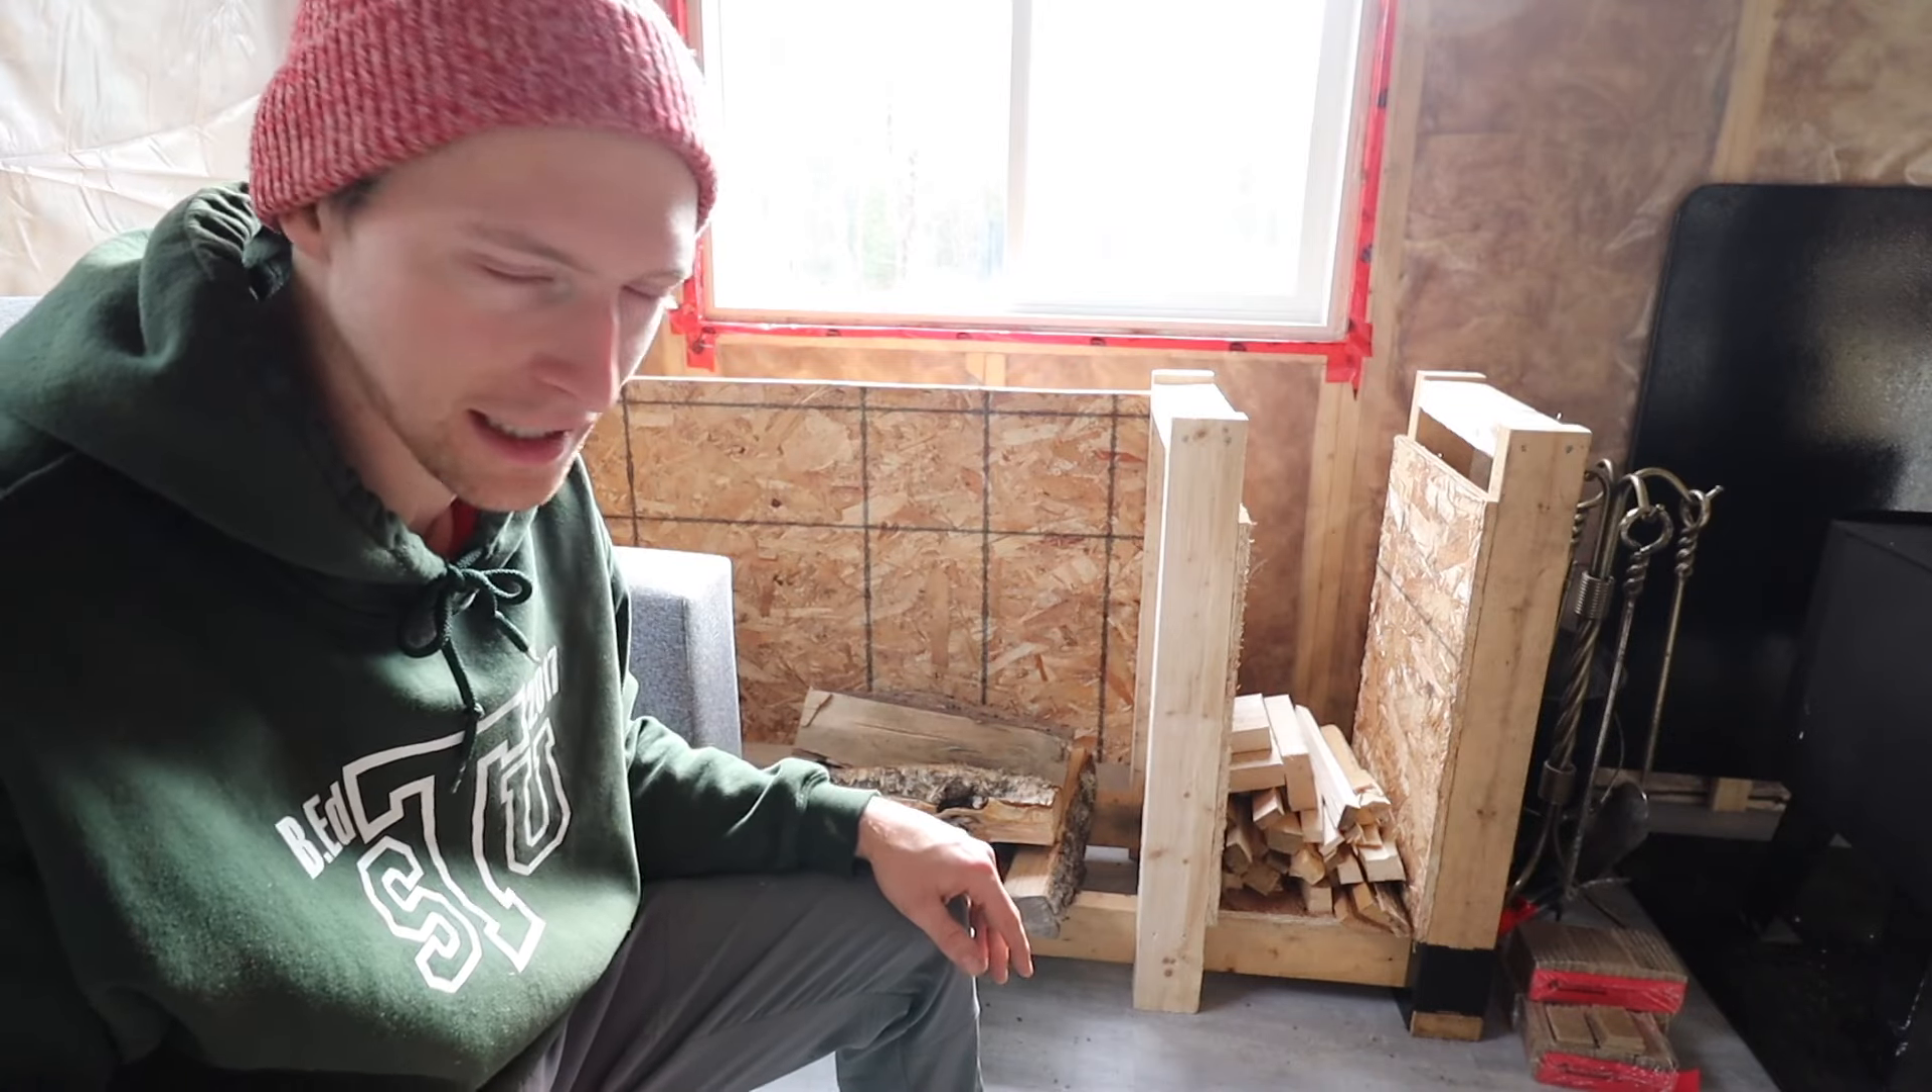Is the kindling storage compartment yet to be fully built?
No.